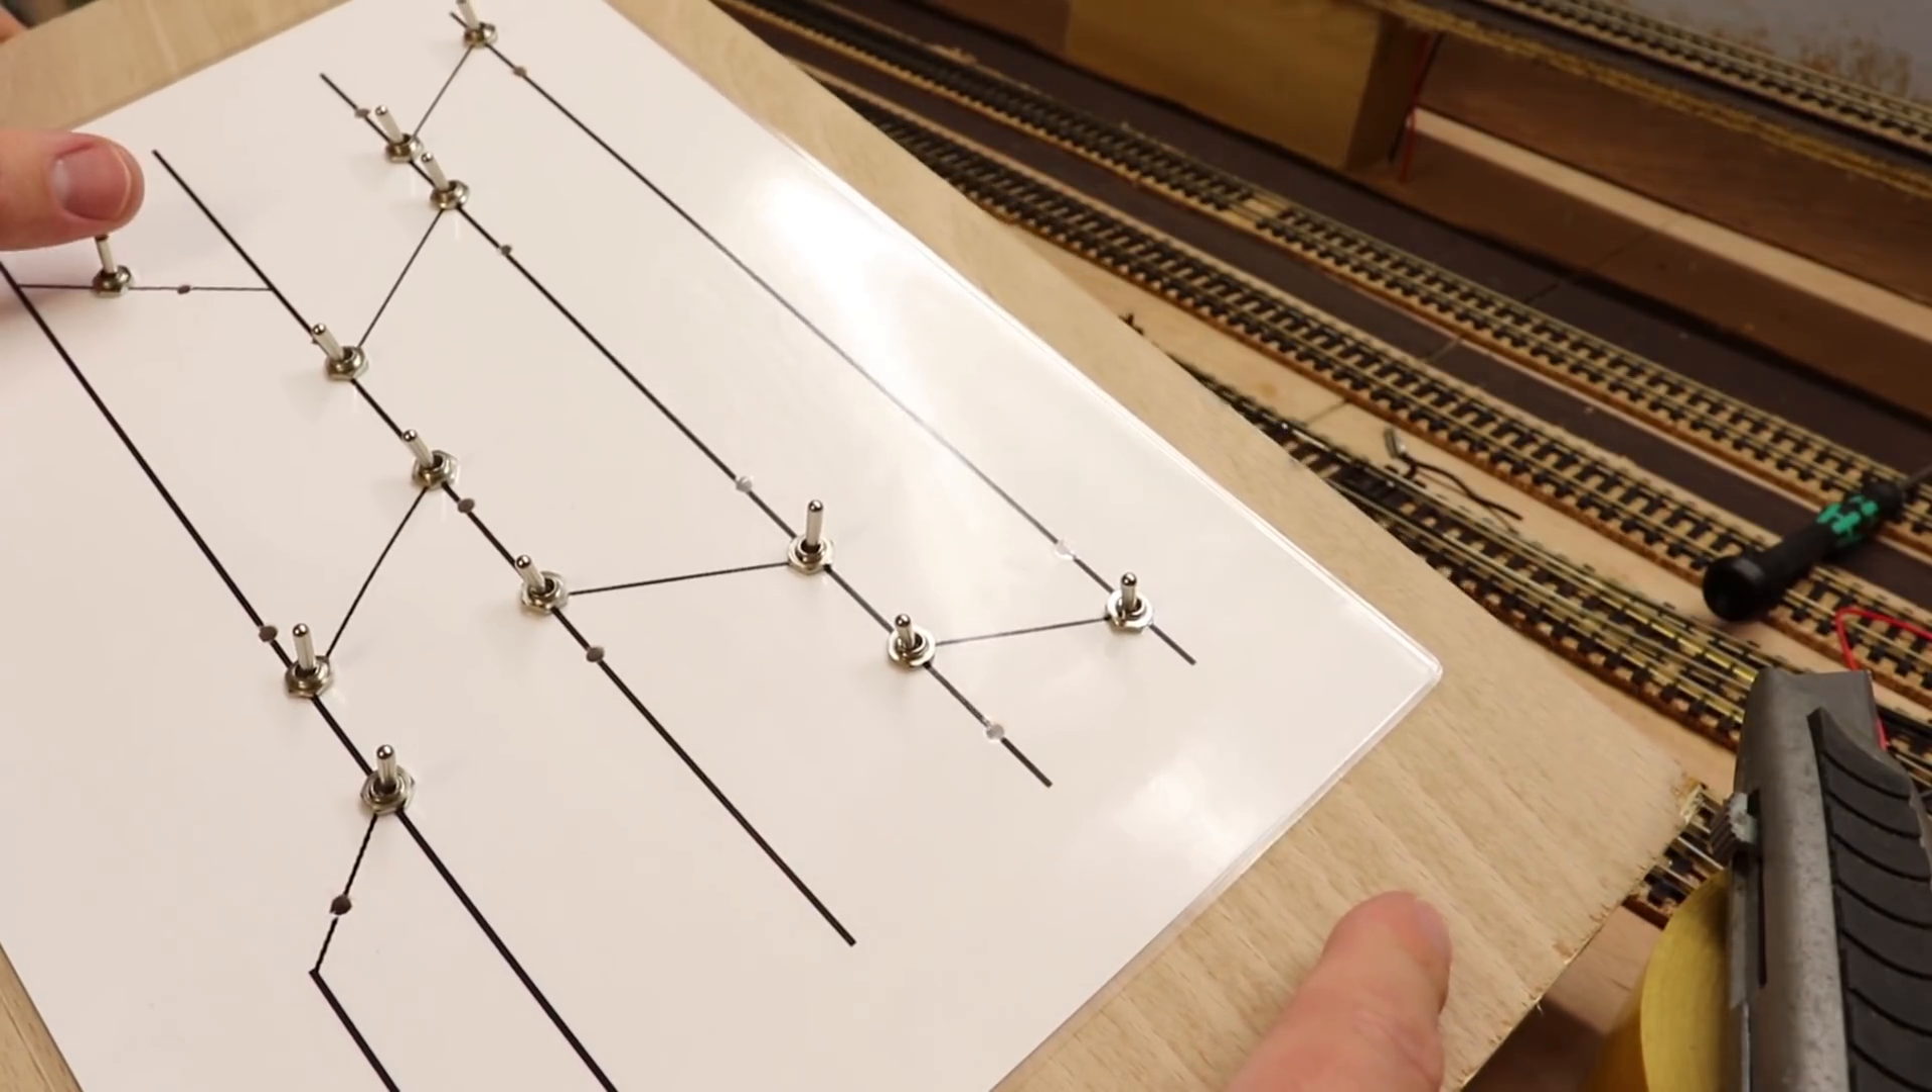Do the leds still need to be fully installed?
Yes.